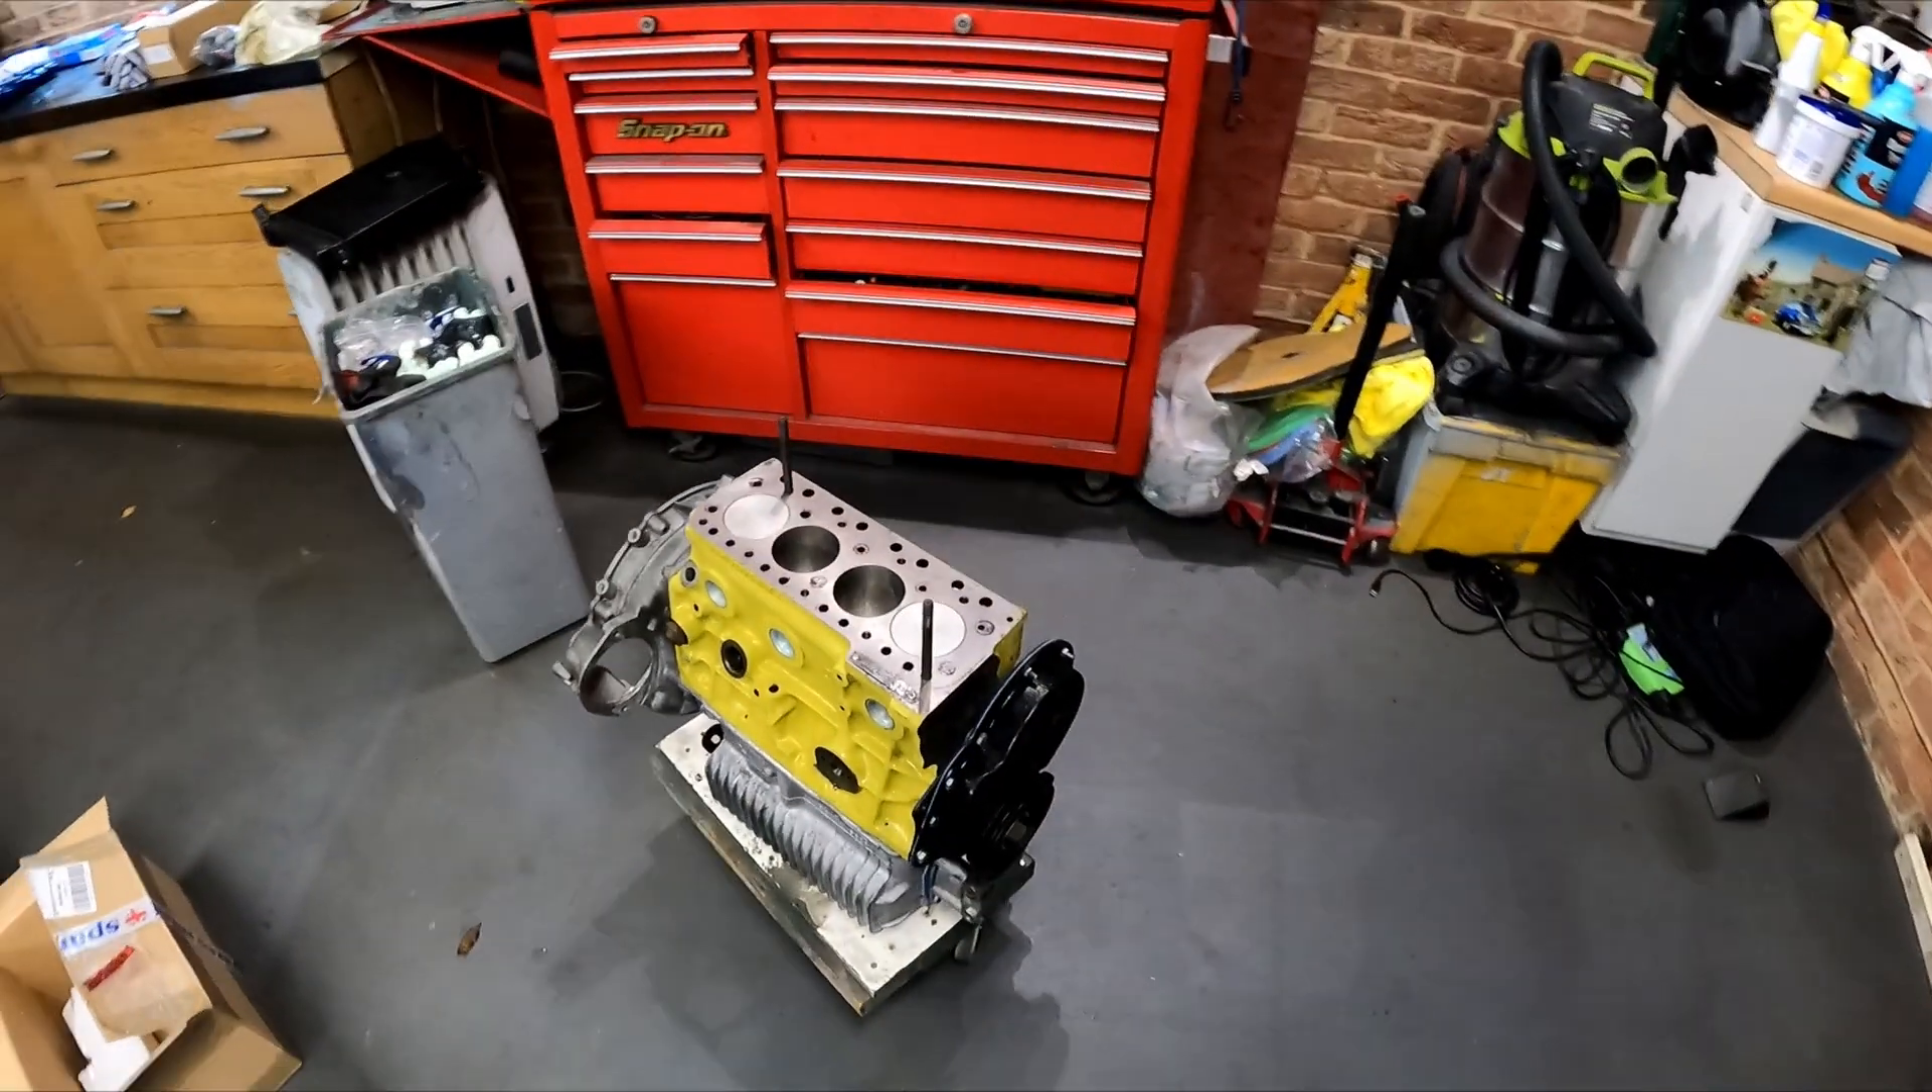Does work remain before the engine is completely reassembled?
Yes.